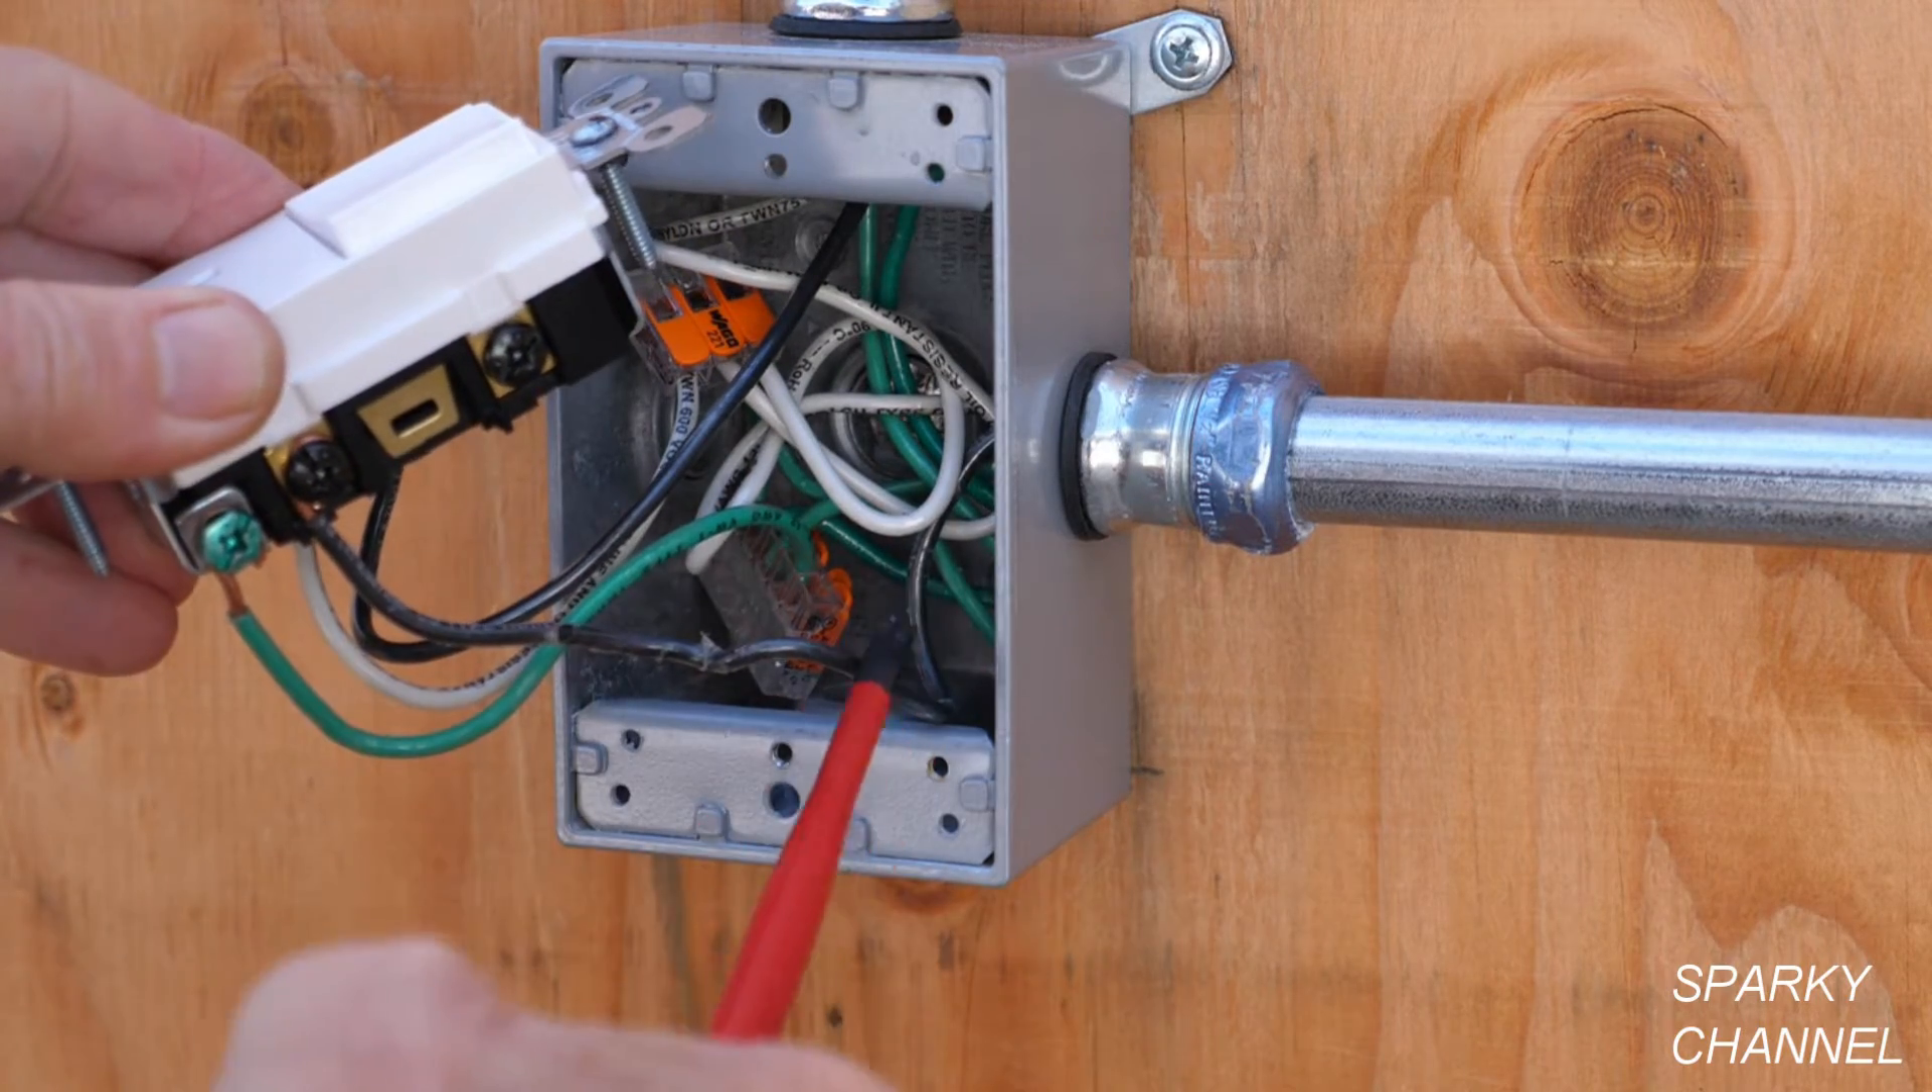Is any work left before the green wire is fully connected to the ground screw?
No.